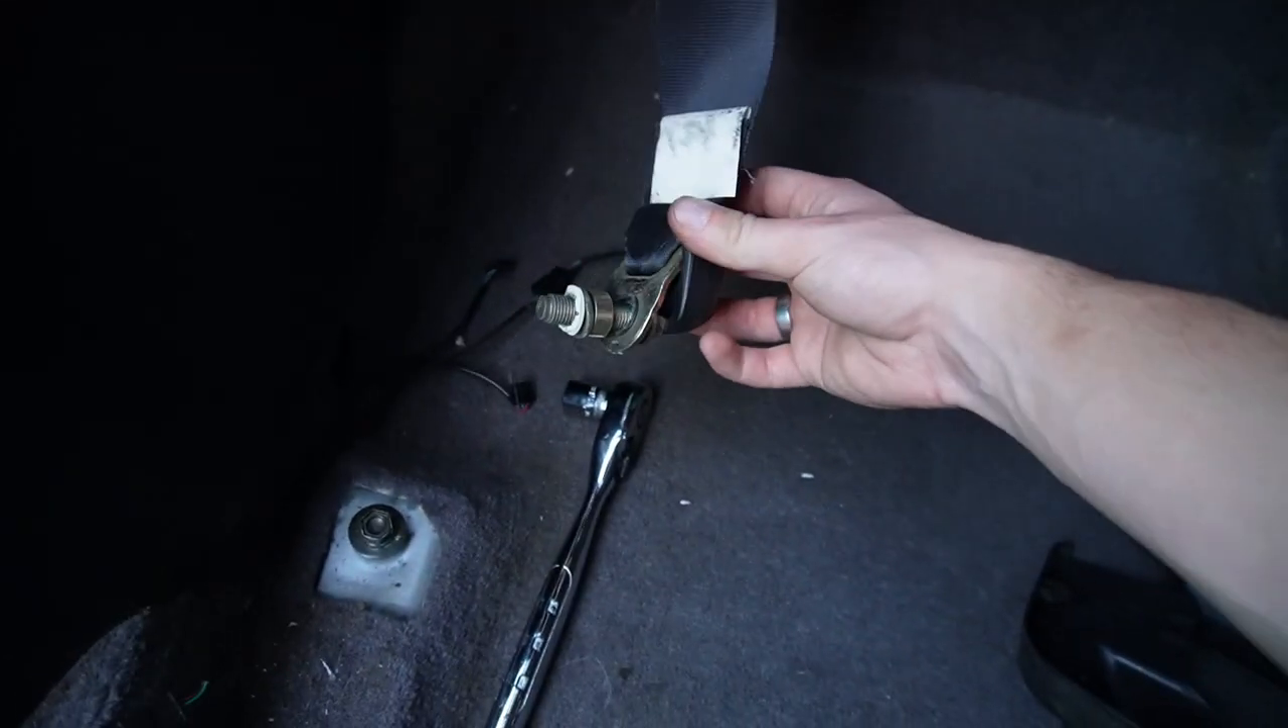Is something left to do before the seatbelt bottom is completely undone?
No.